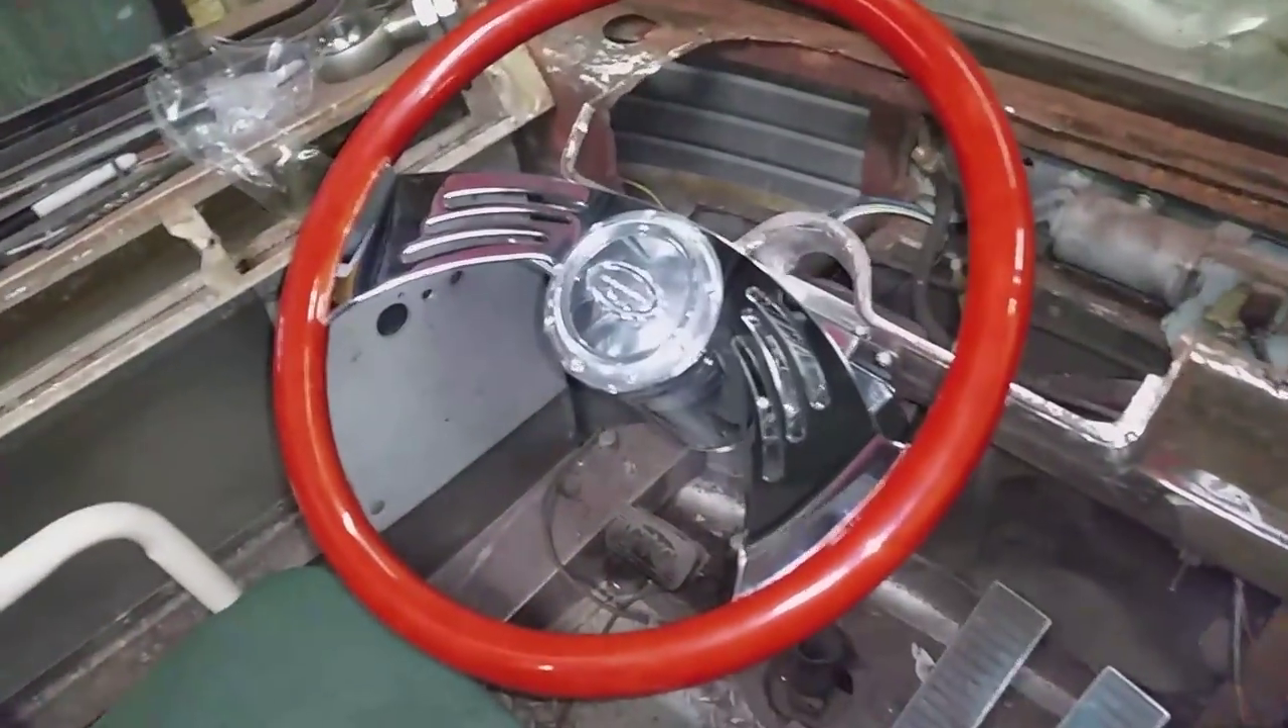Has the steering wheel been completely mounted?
Yes.